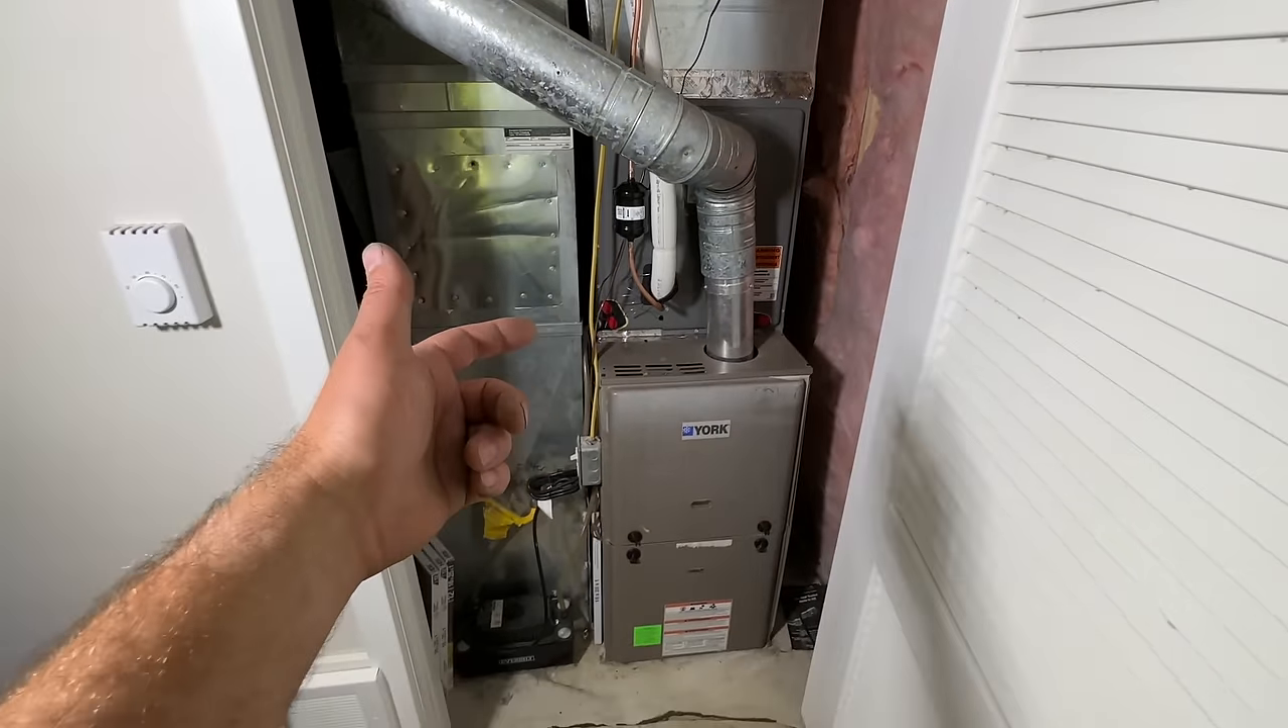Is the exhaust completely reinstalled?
Yes.